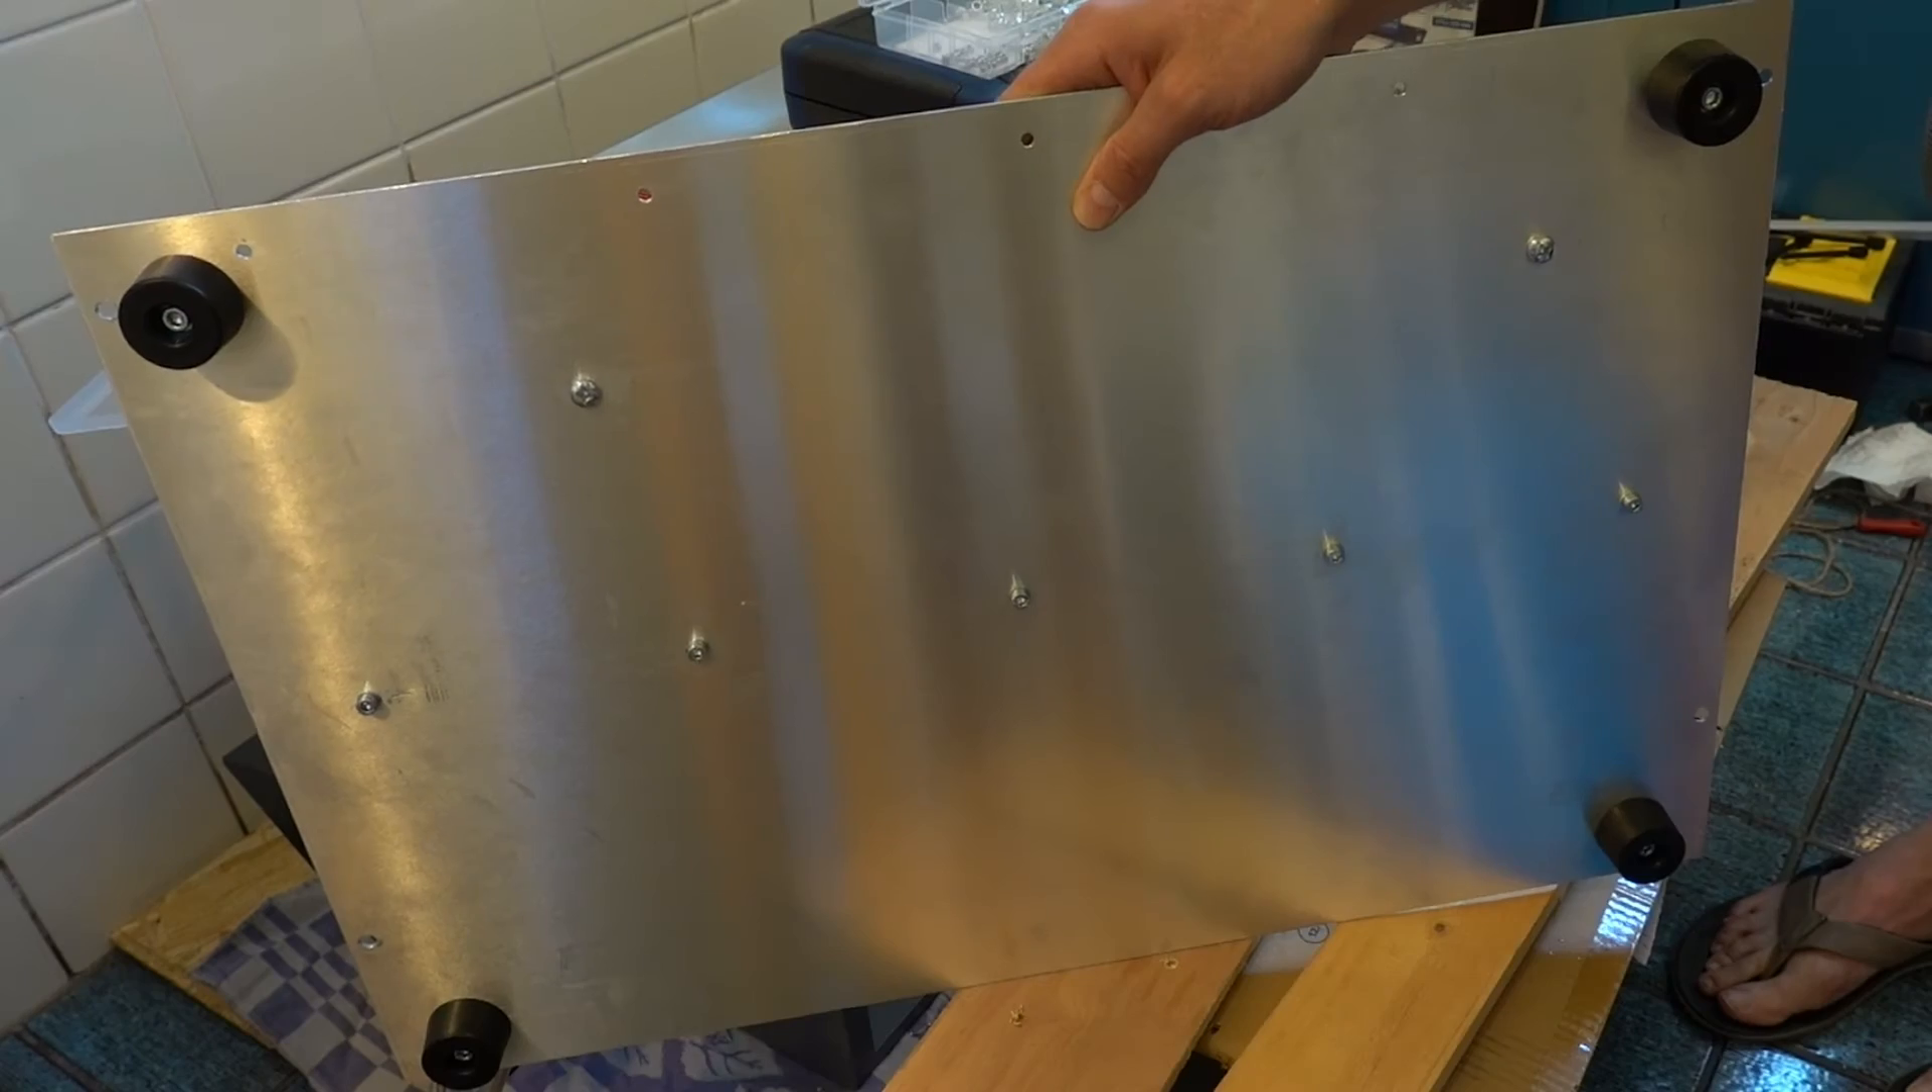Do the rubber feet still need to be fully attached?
No.